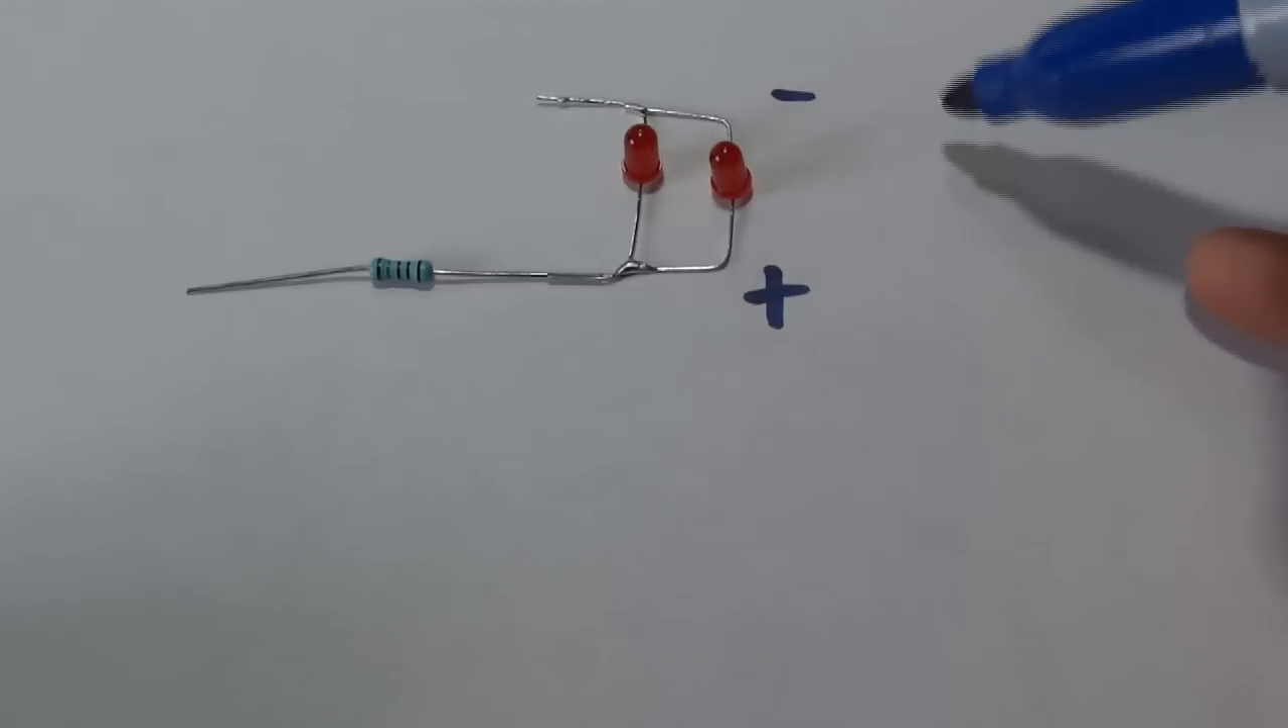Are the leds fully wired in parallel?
Yes.